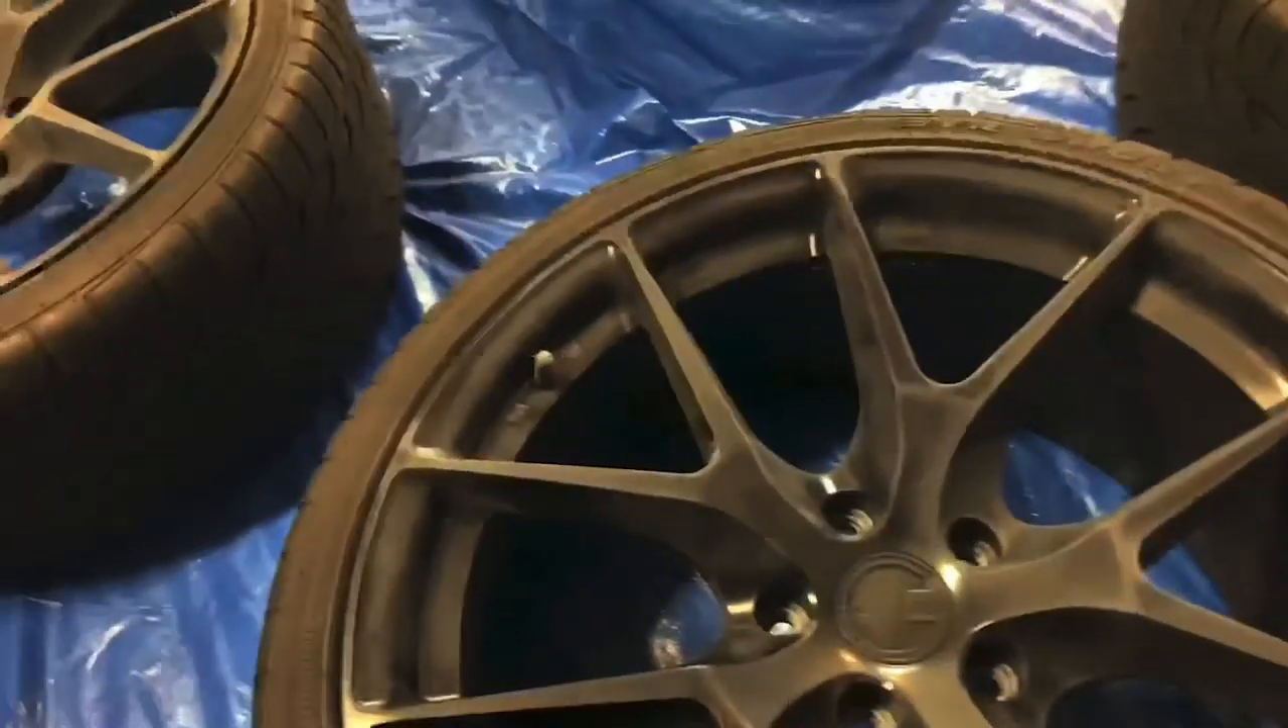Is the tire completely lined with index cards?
No.